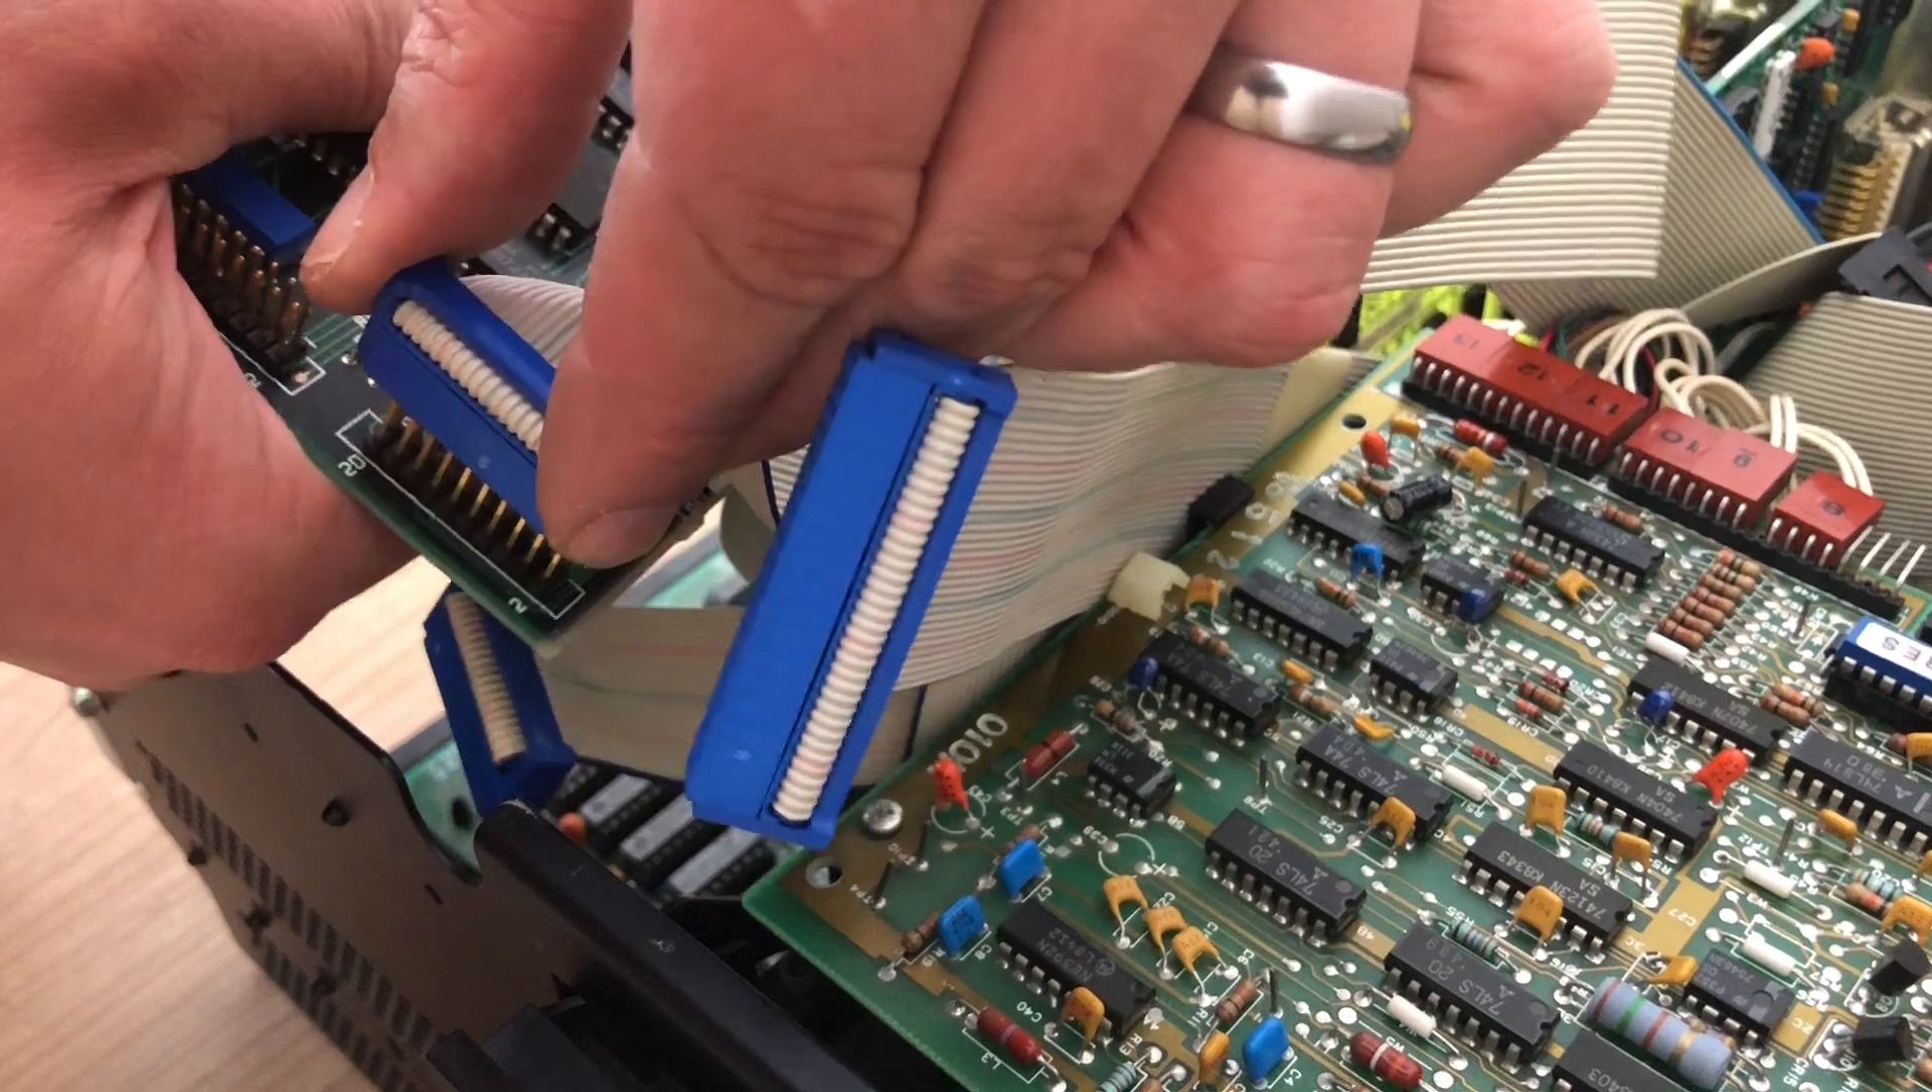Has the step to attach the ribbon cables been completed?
No.